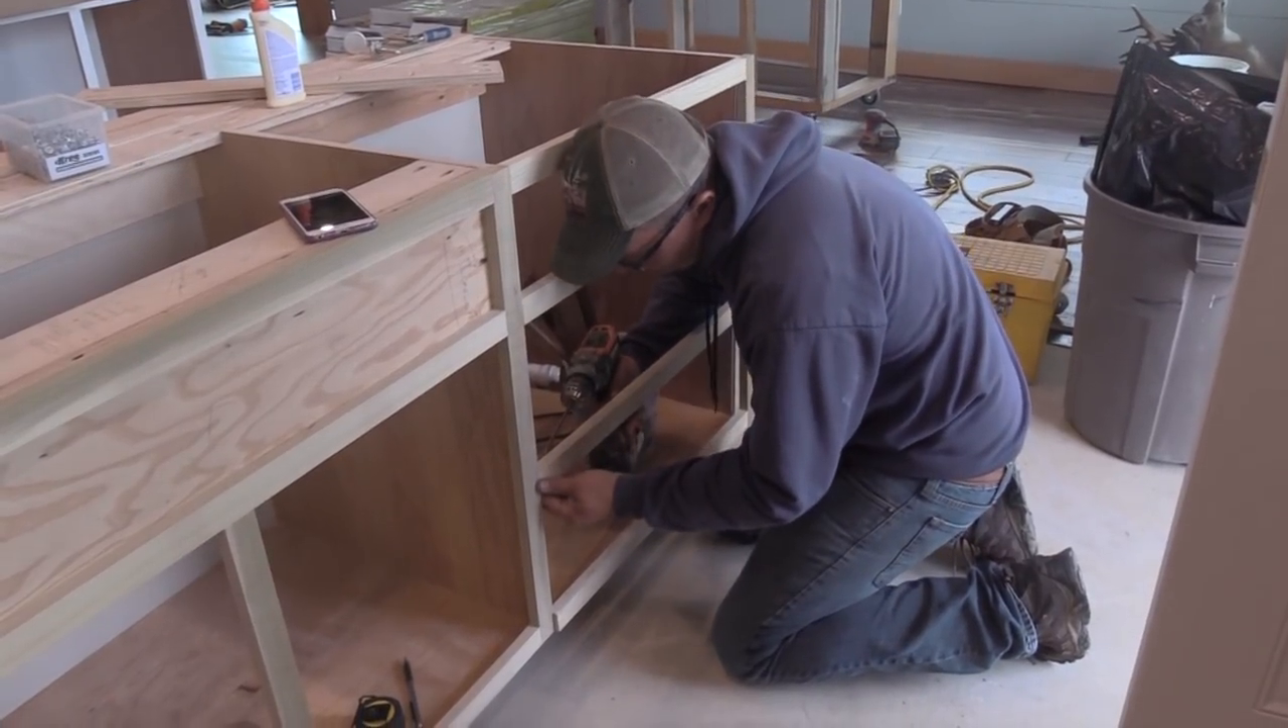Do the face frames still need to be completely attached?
Yes.